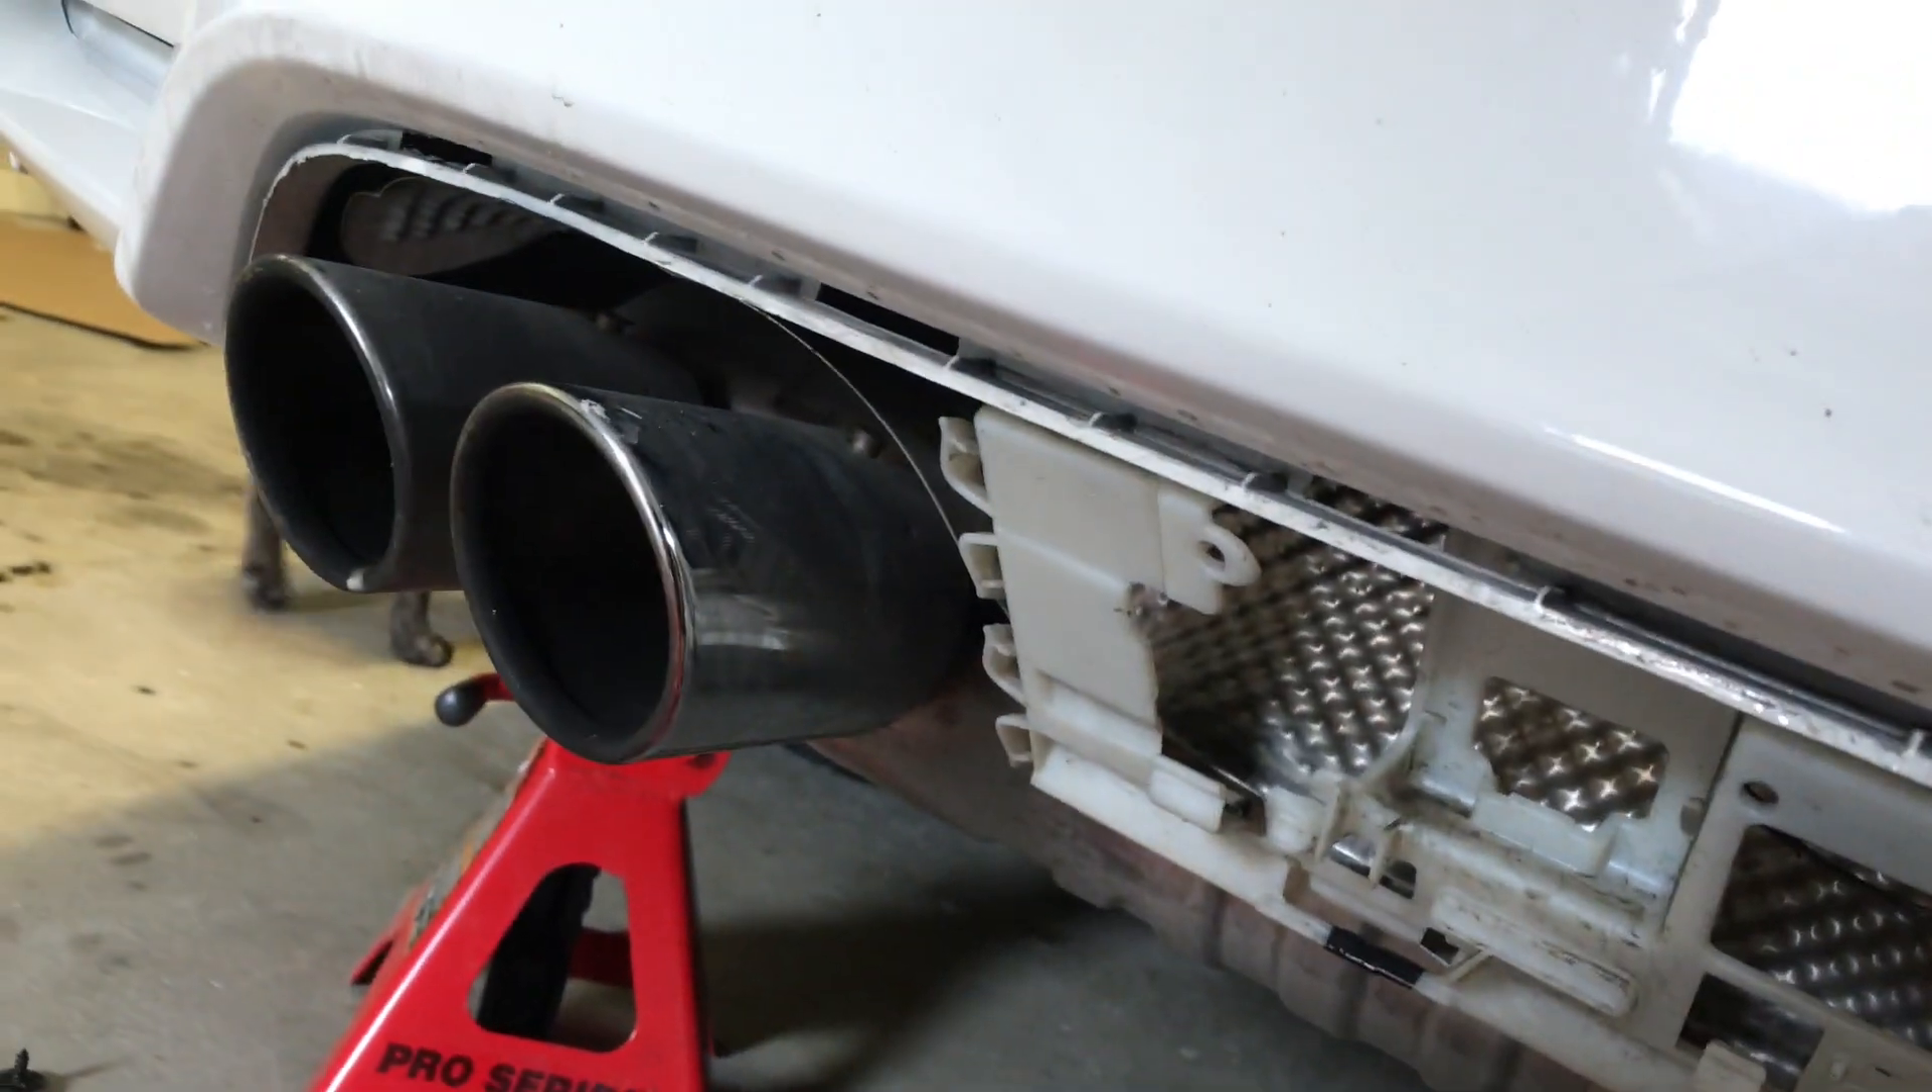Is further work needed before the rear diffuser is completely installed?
Yes.